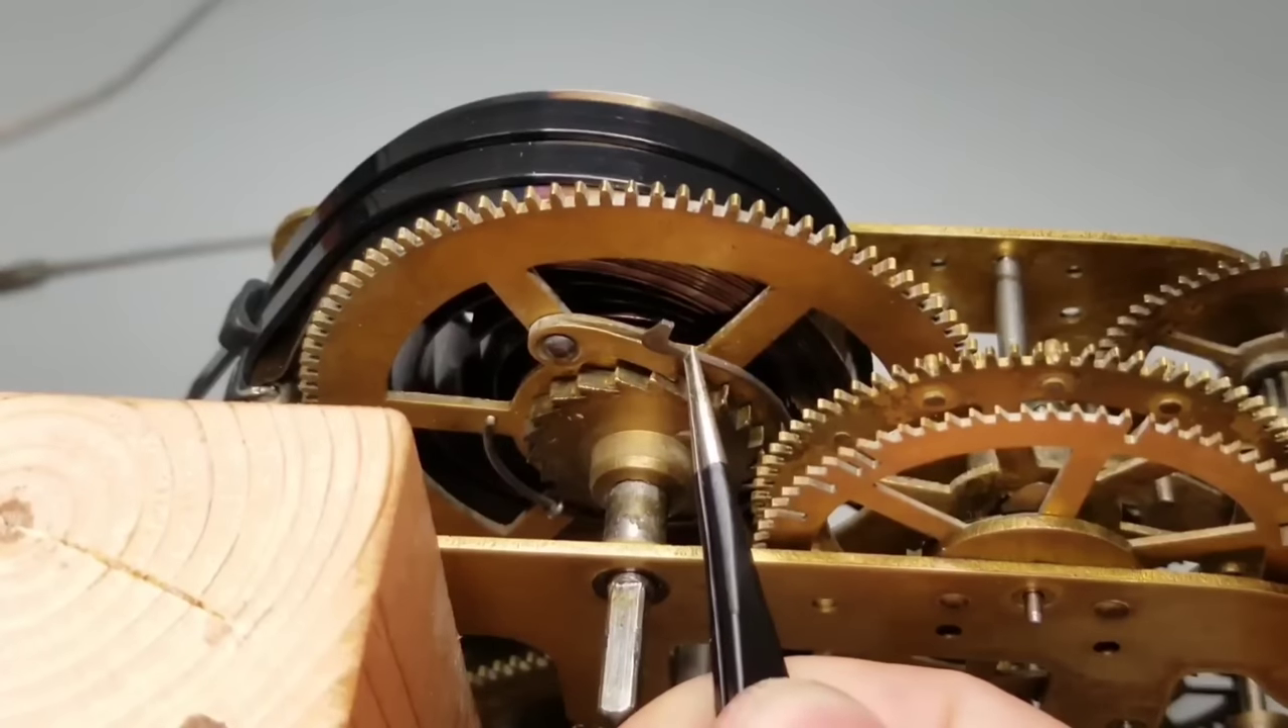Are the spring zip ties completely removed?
No.